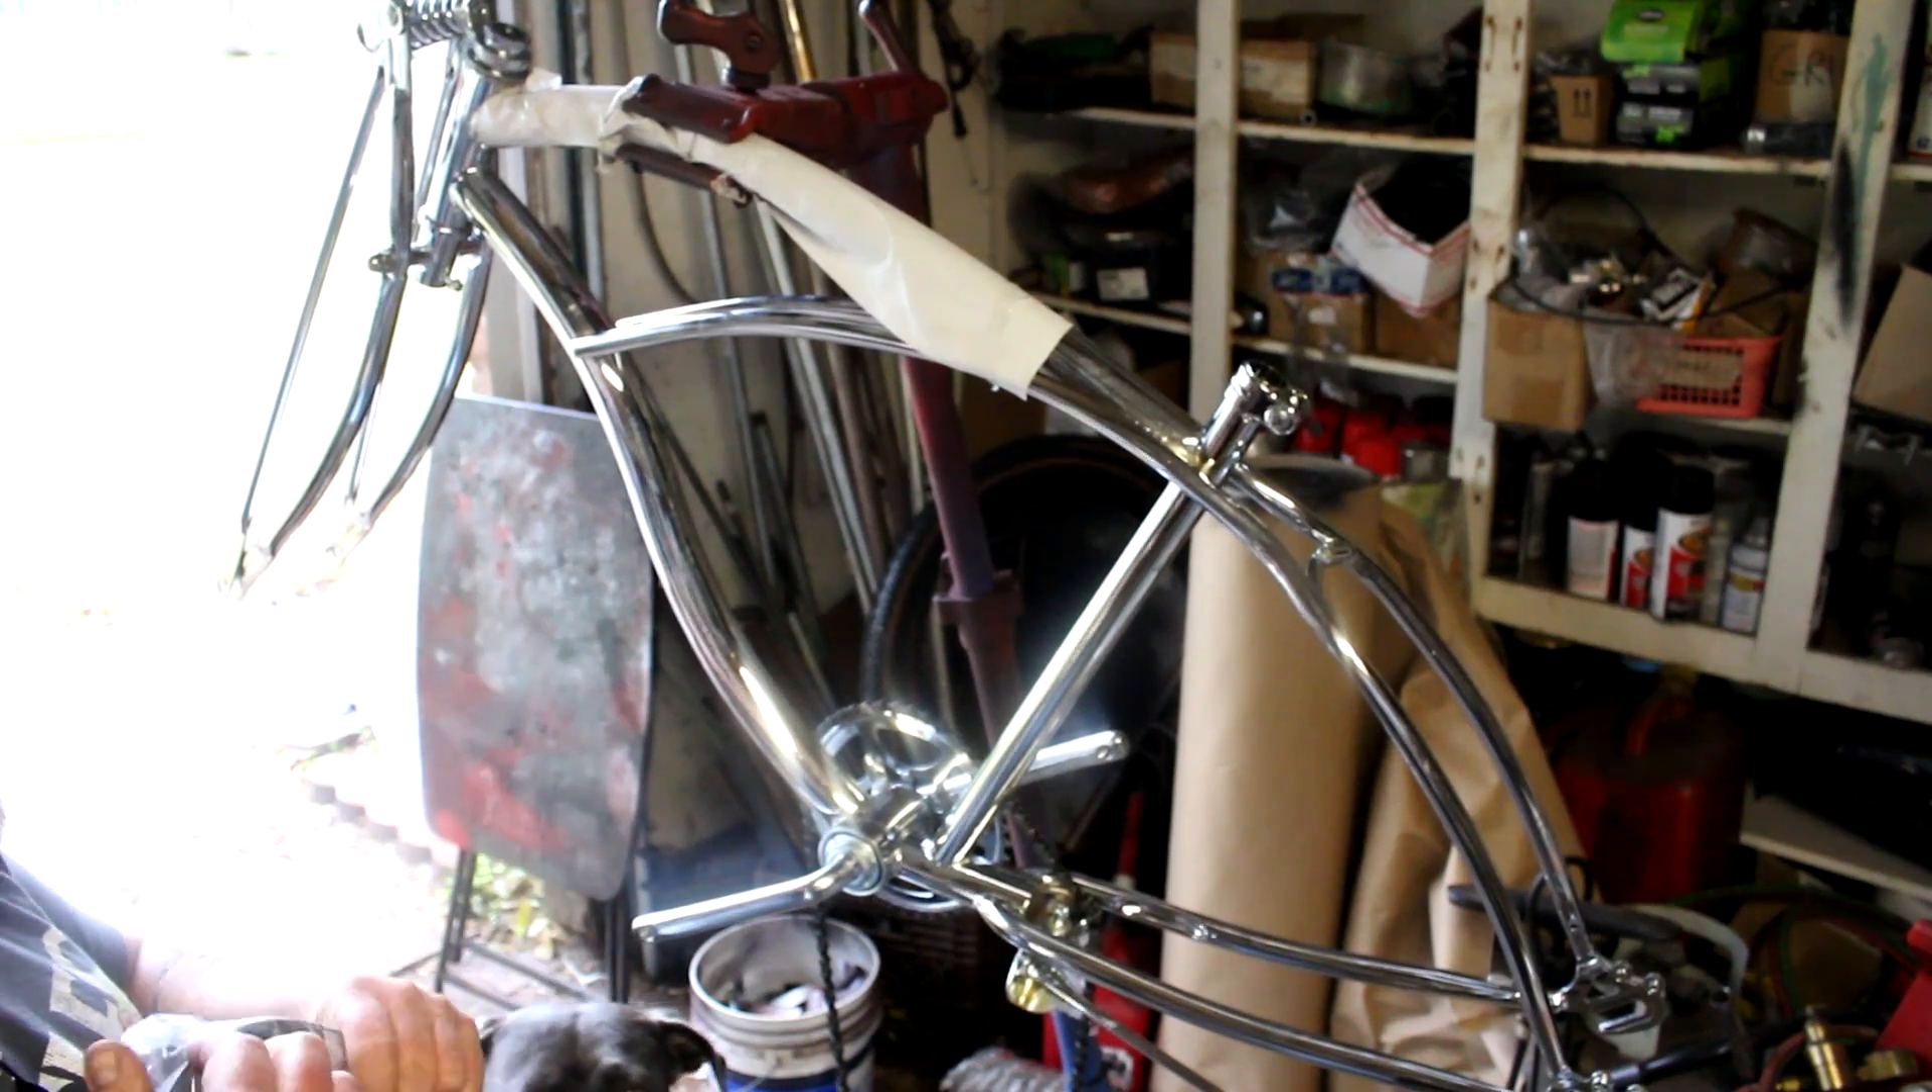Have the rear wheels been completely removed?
Yes.